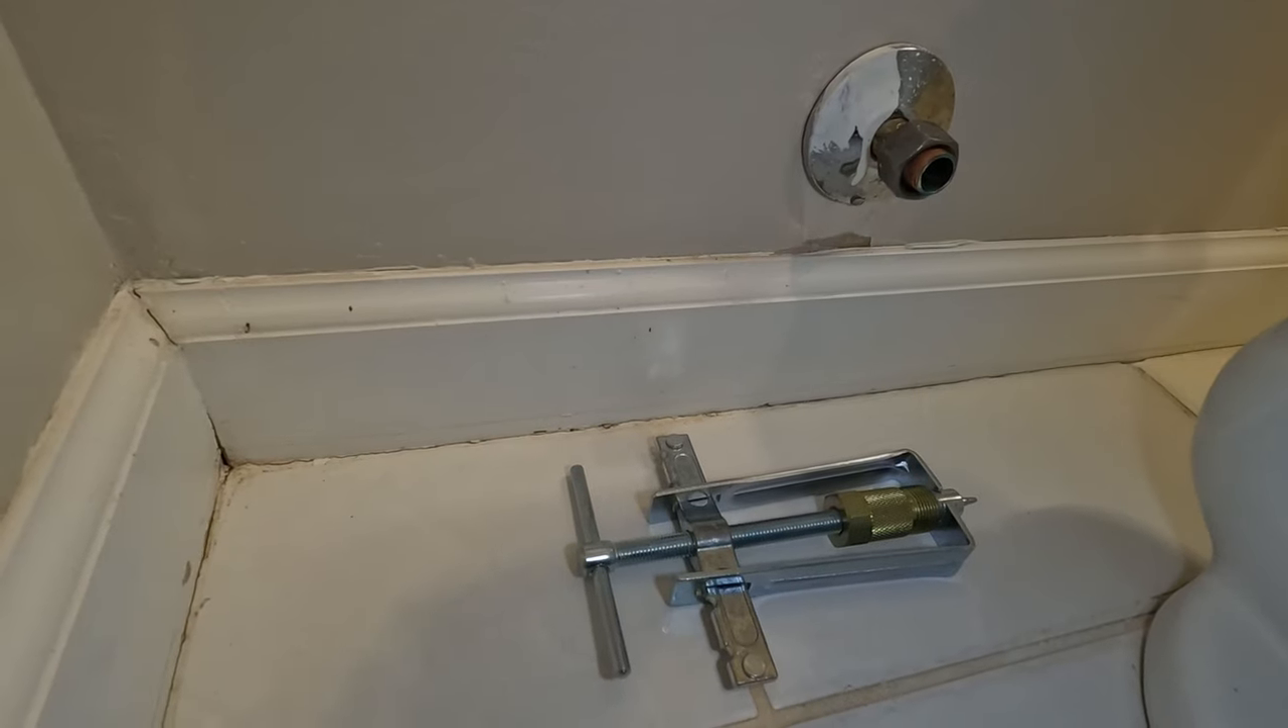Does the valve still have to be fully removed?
No.